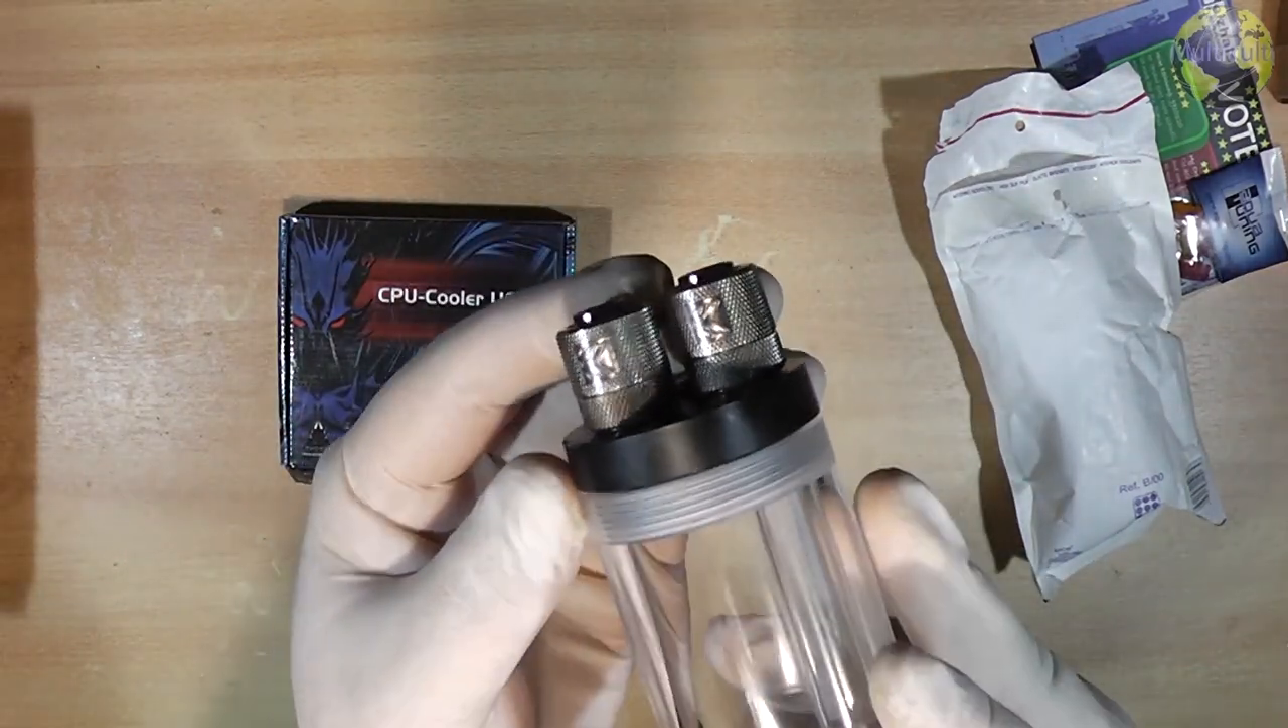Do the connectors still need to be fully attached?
No.